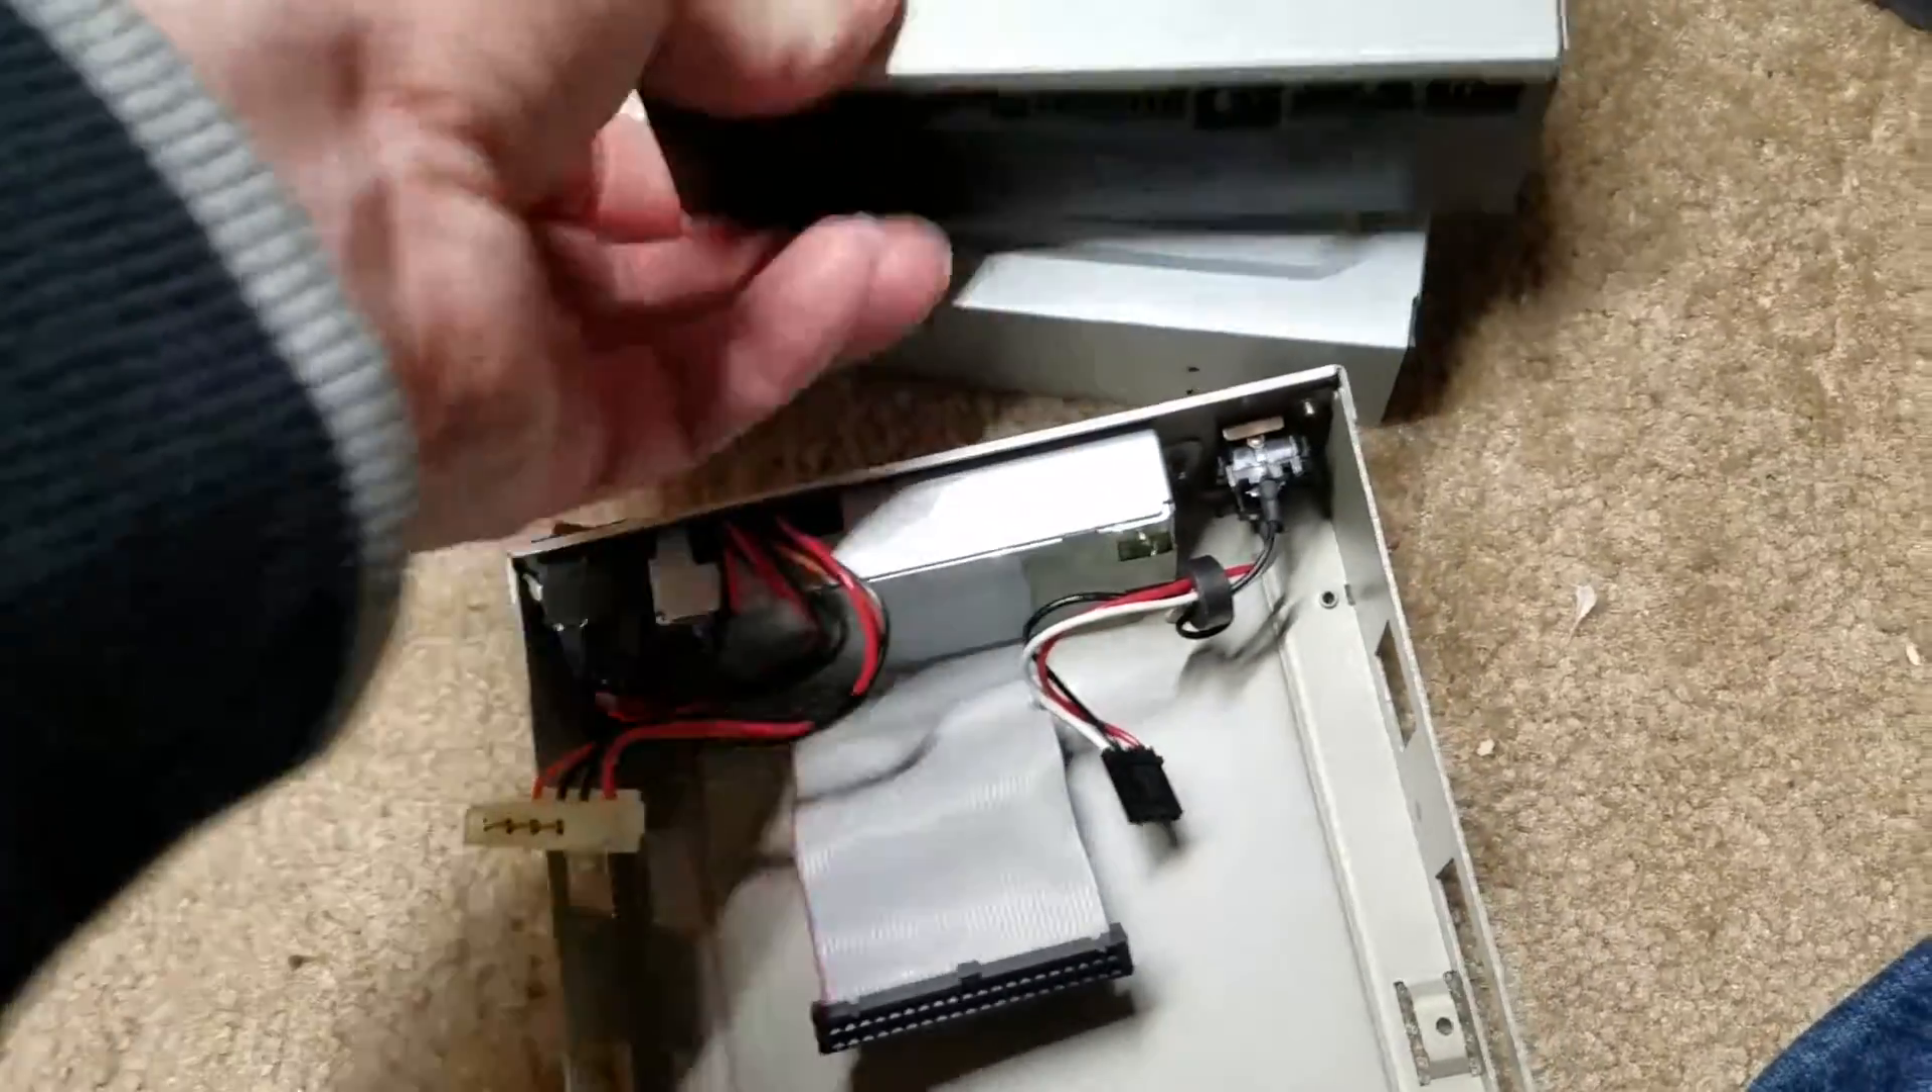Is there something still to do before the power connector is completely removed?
No.